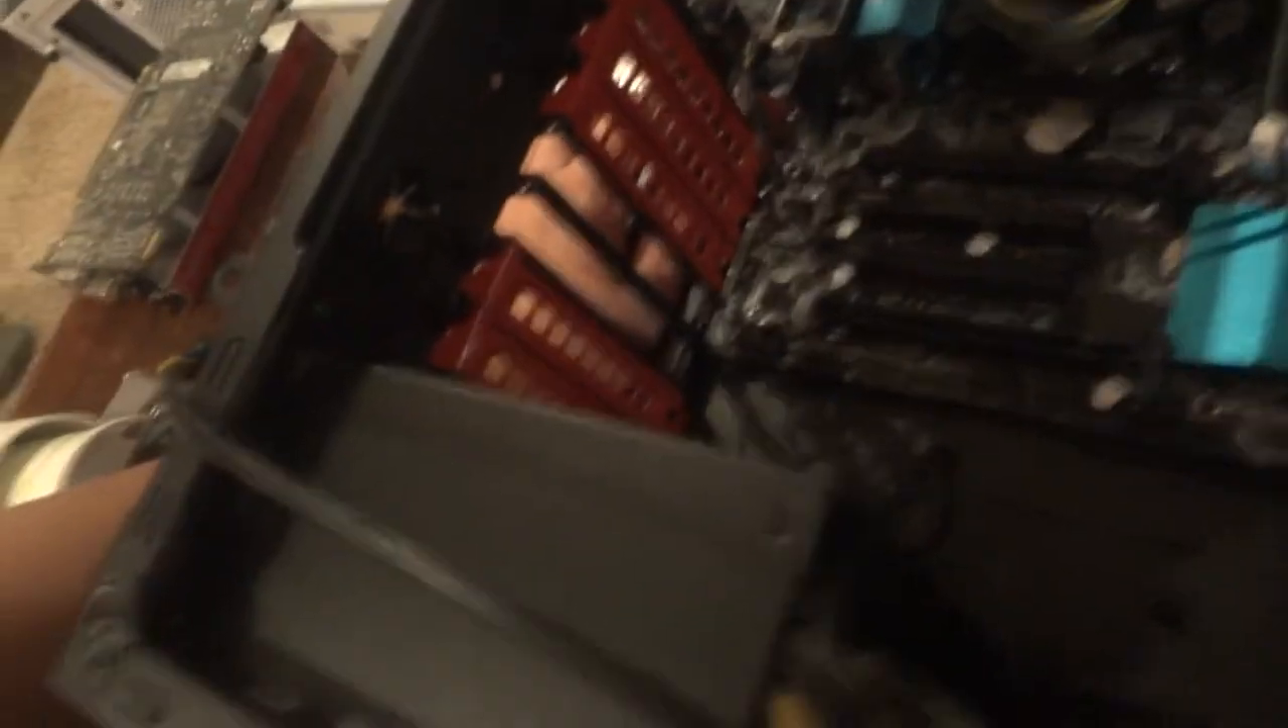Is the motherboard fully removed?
No.